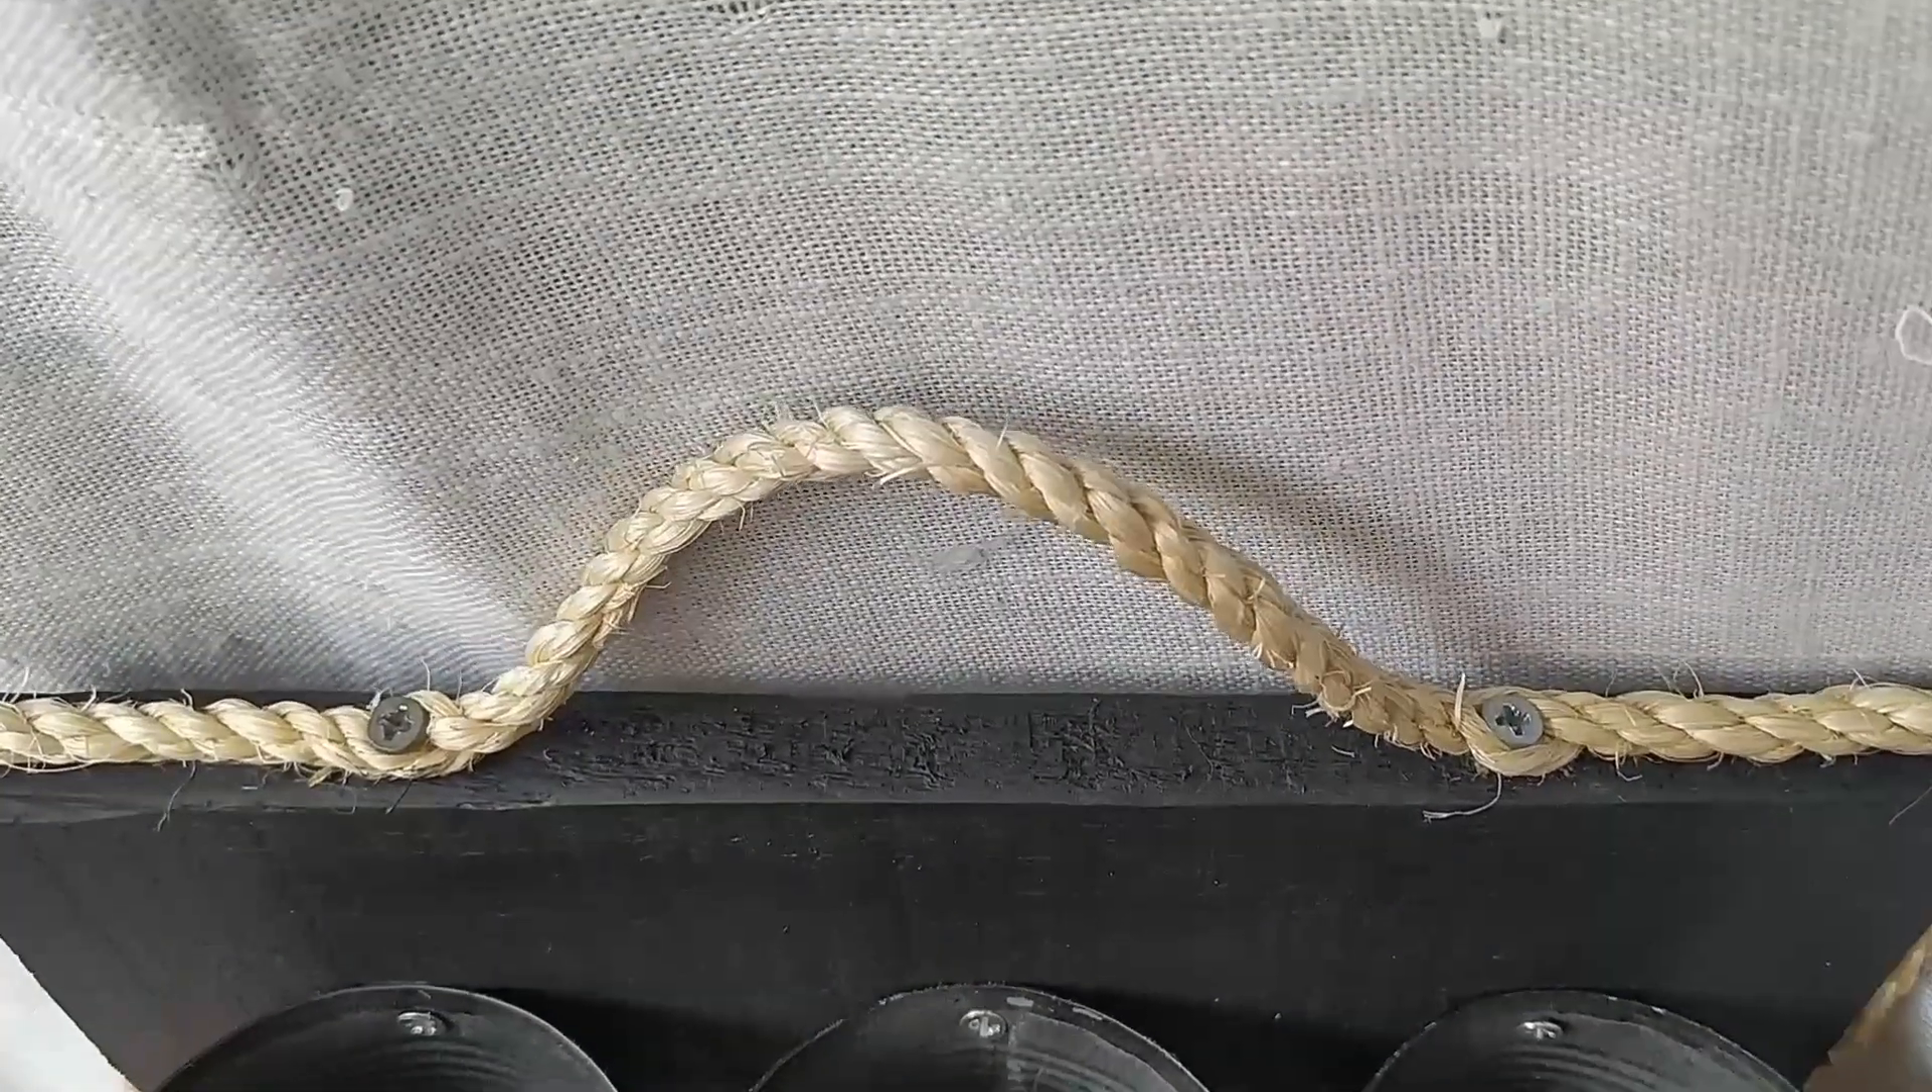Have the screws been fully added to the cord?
Yes.